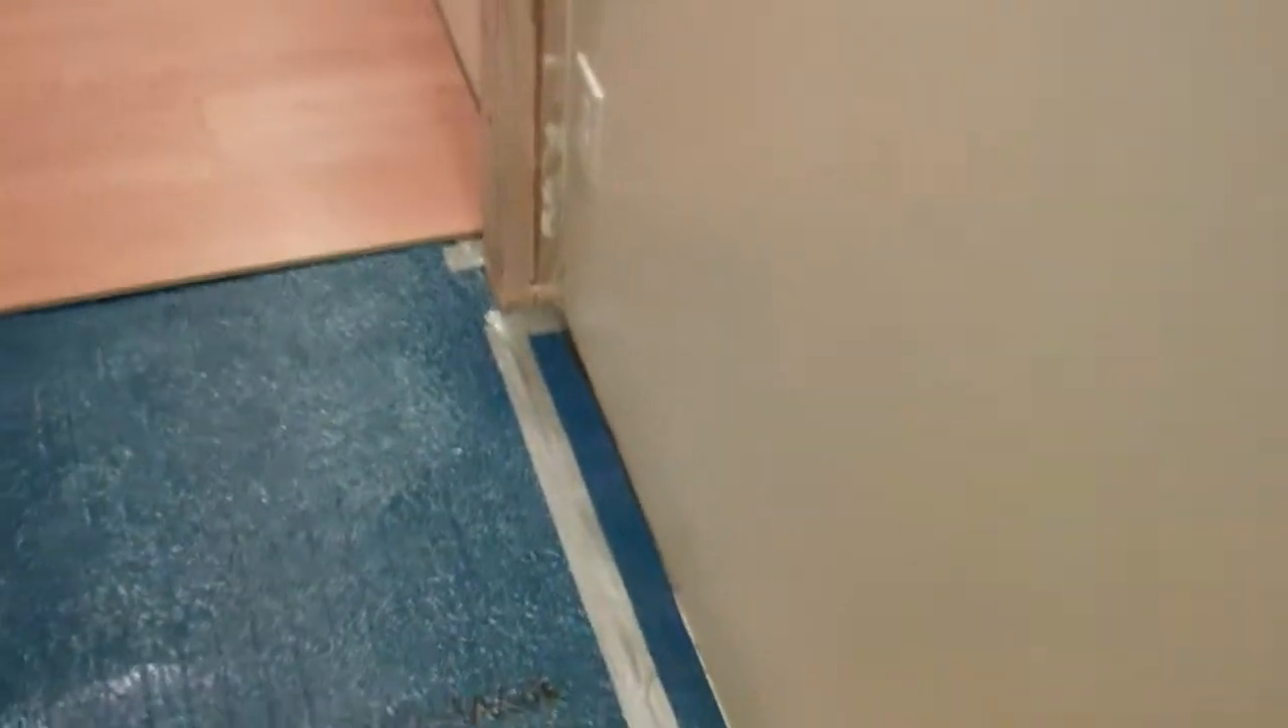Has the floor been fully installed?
No.